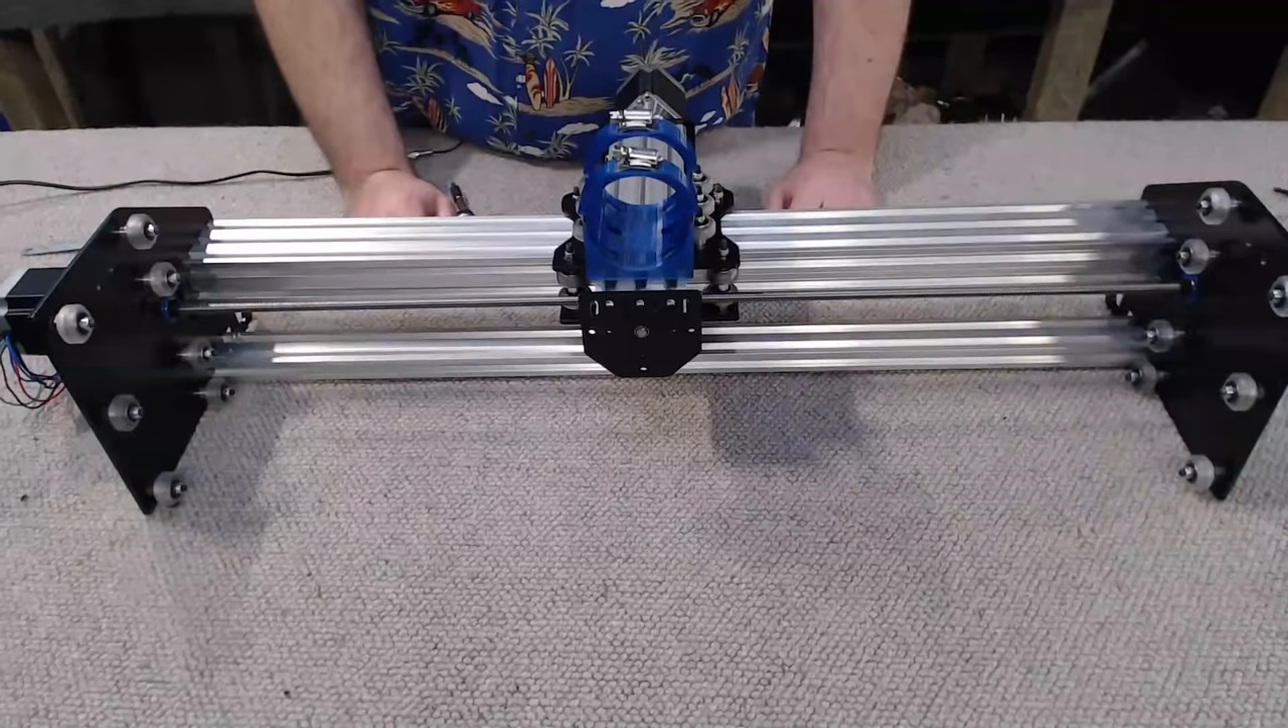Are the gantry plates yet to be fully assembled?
No.